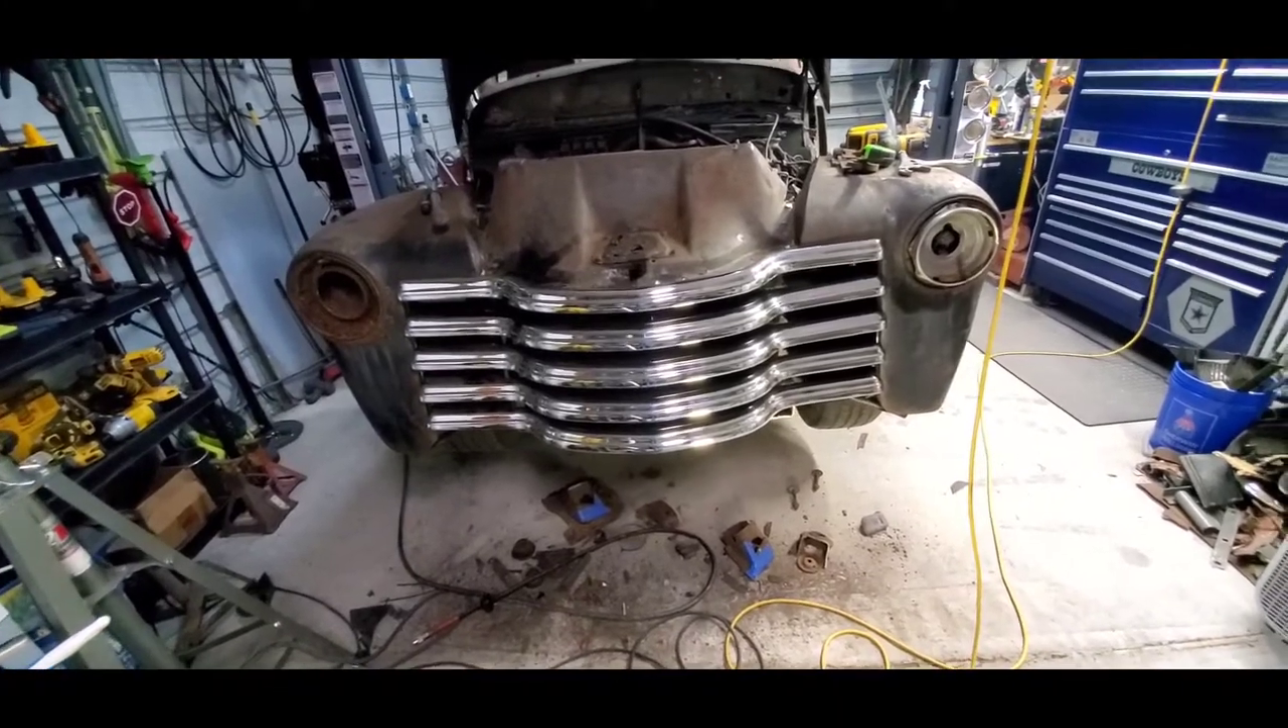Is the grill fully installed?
Yes.